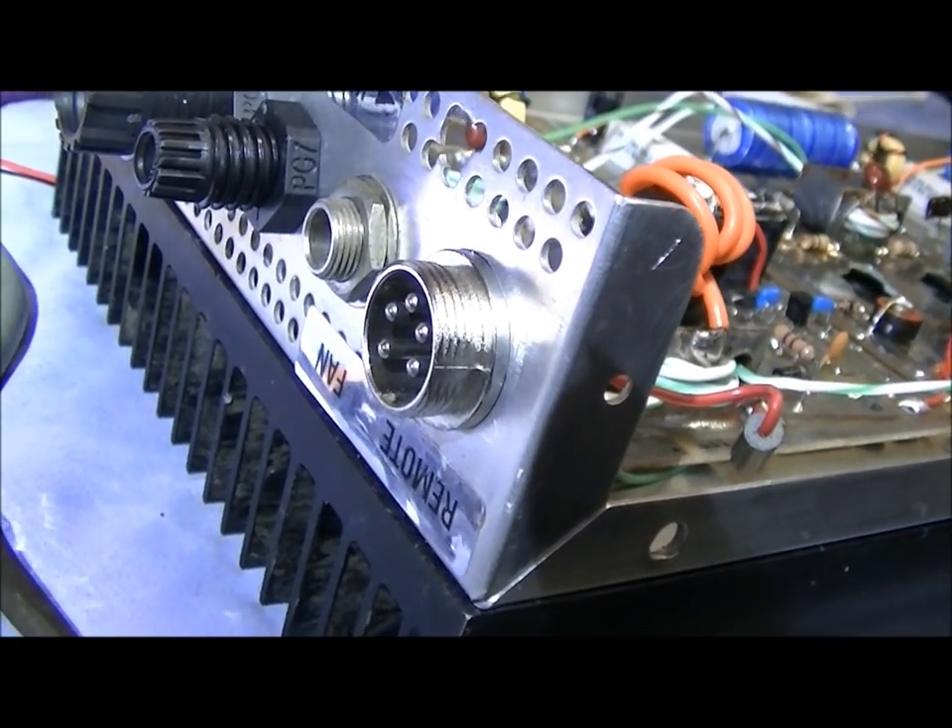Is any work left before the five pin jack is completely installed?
No.